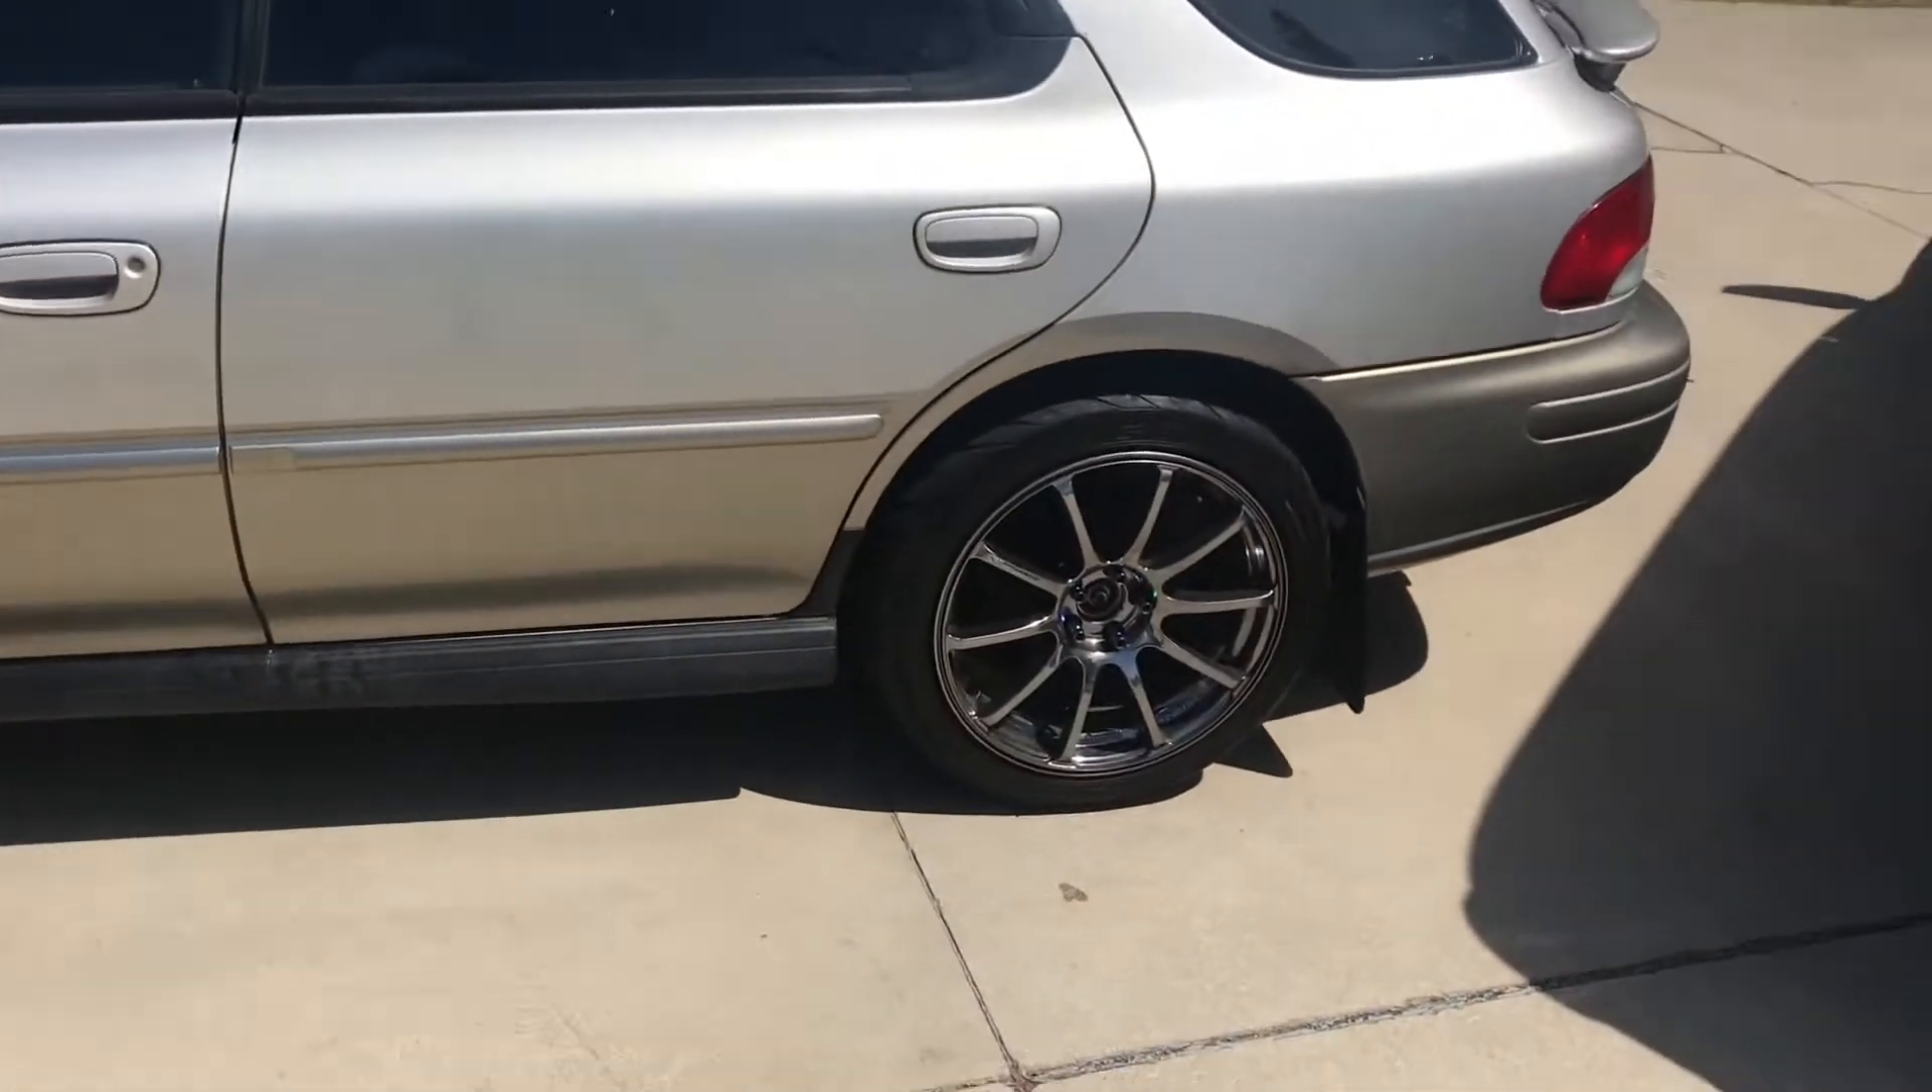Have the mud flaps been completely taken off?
No.